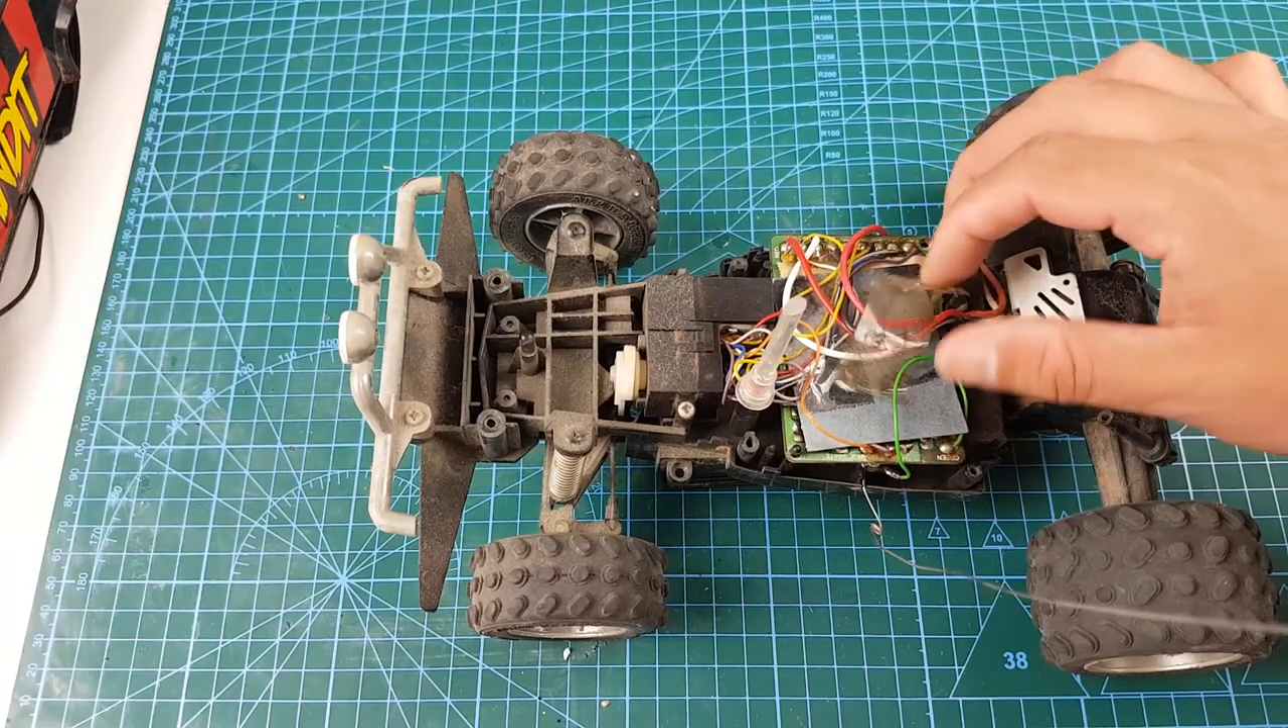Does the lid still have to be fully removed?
No.